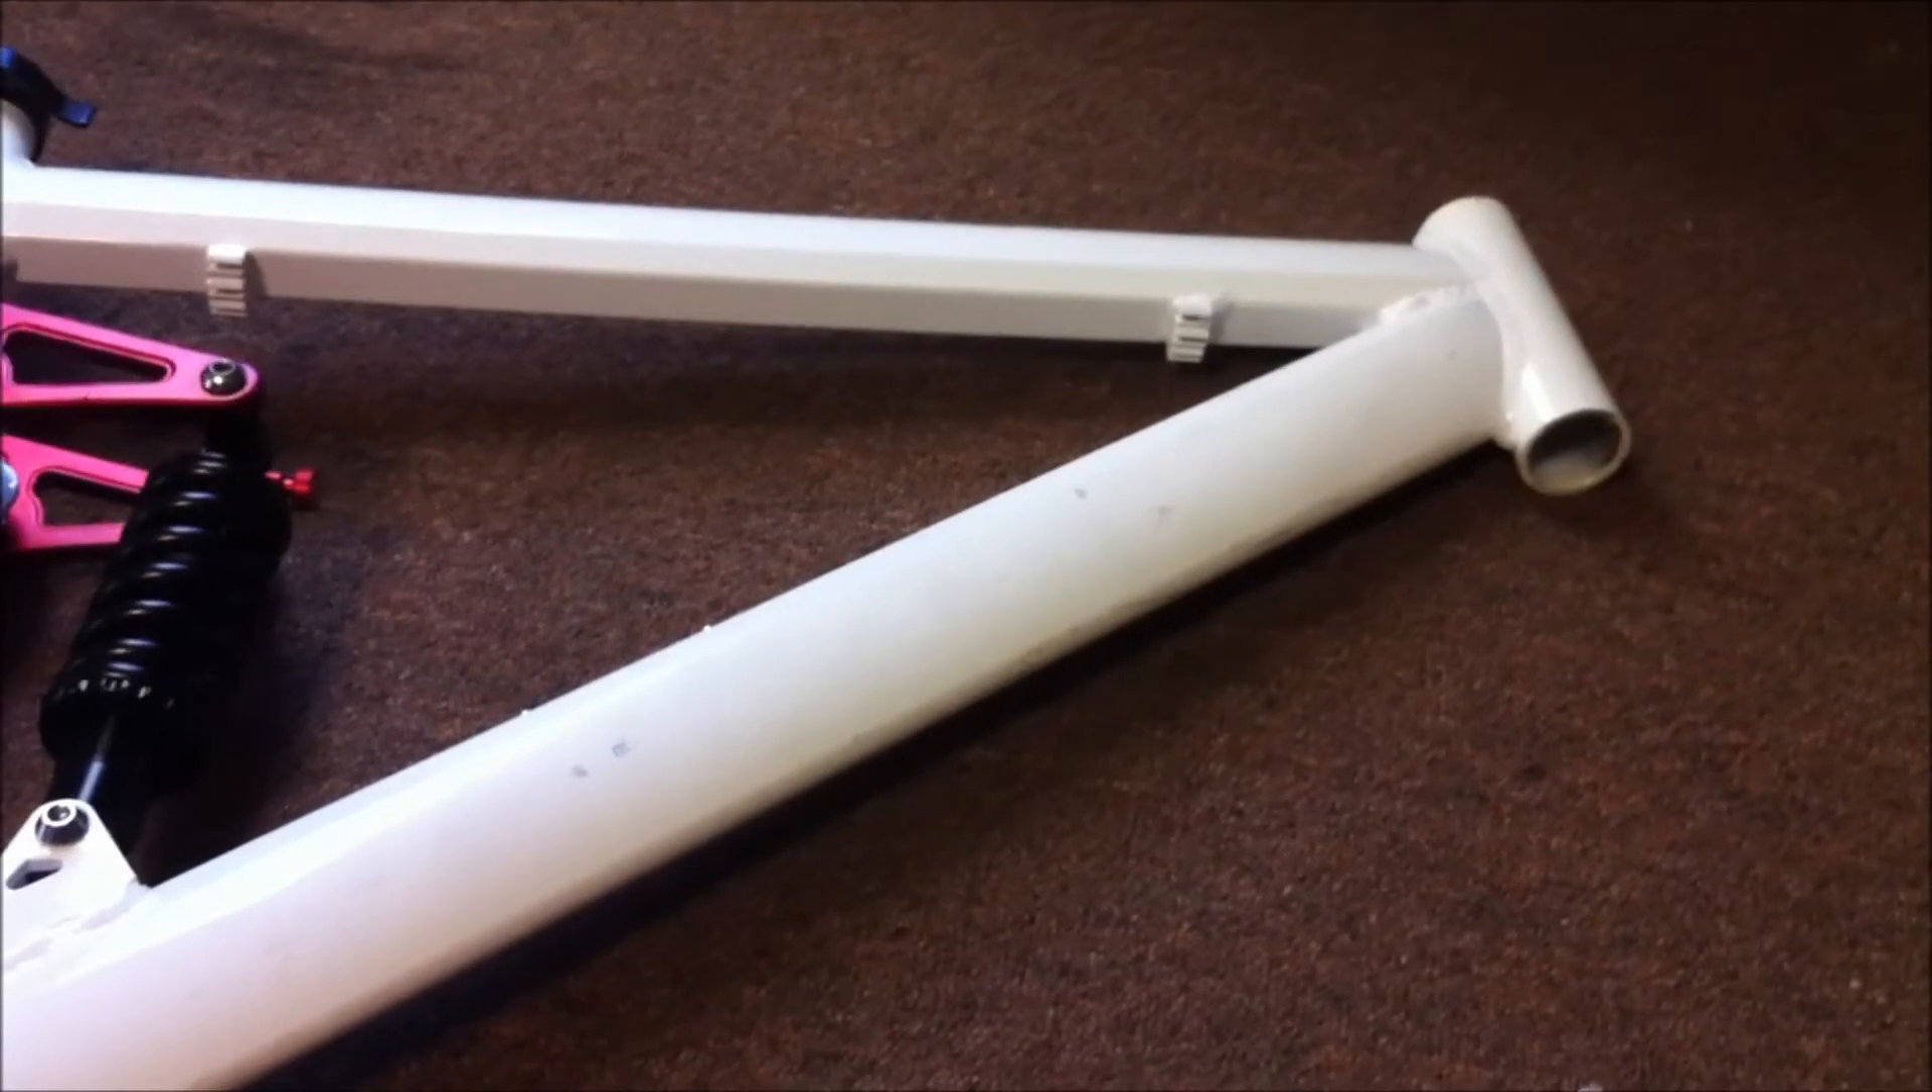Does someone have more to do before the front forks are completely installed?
Yes.